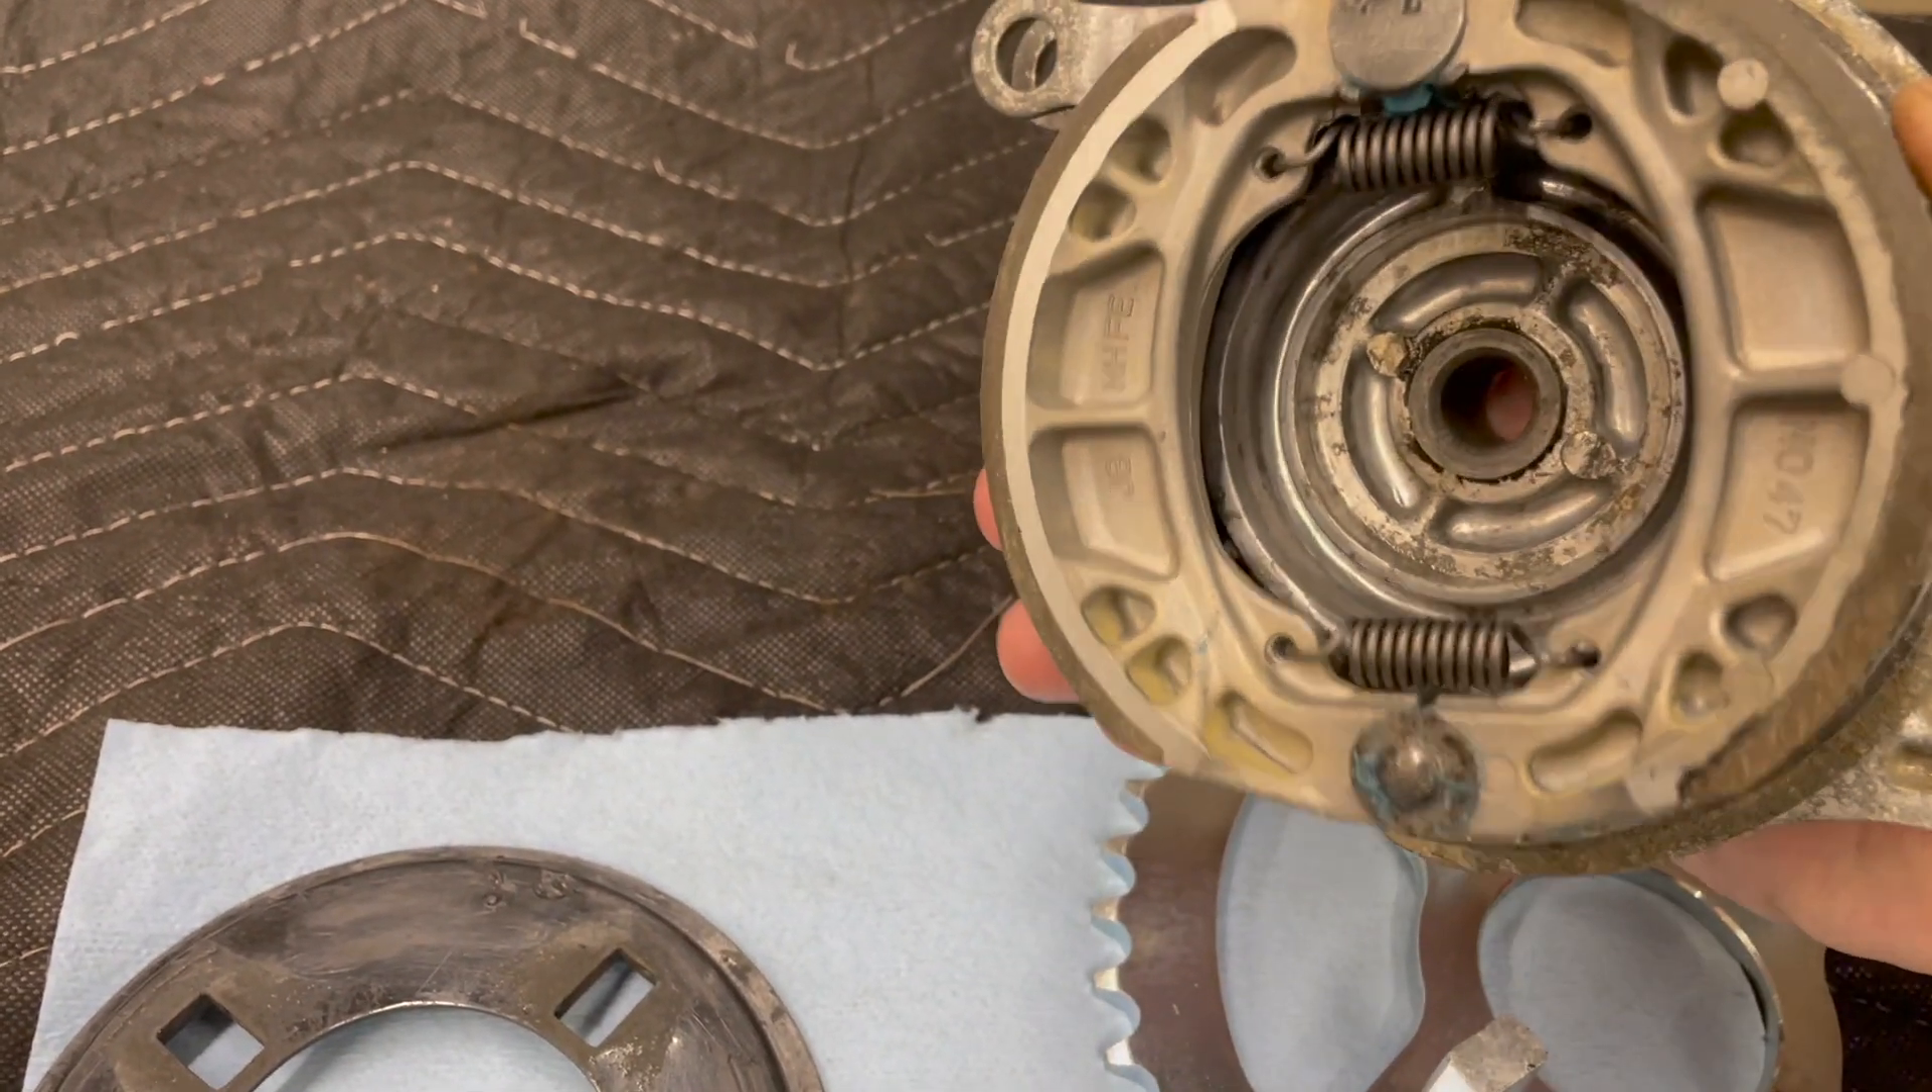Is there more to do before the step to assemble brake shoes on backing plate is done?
No.